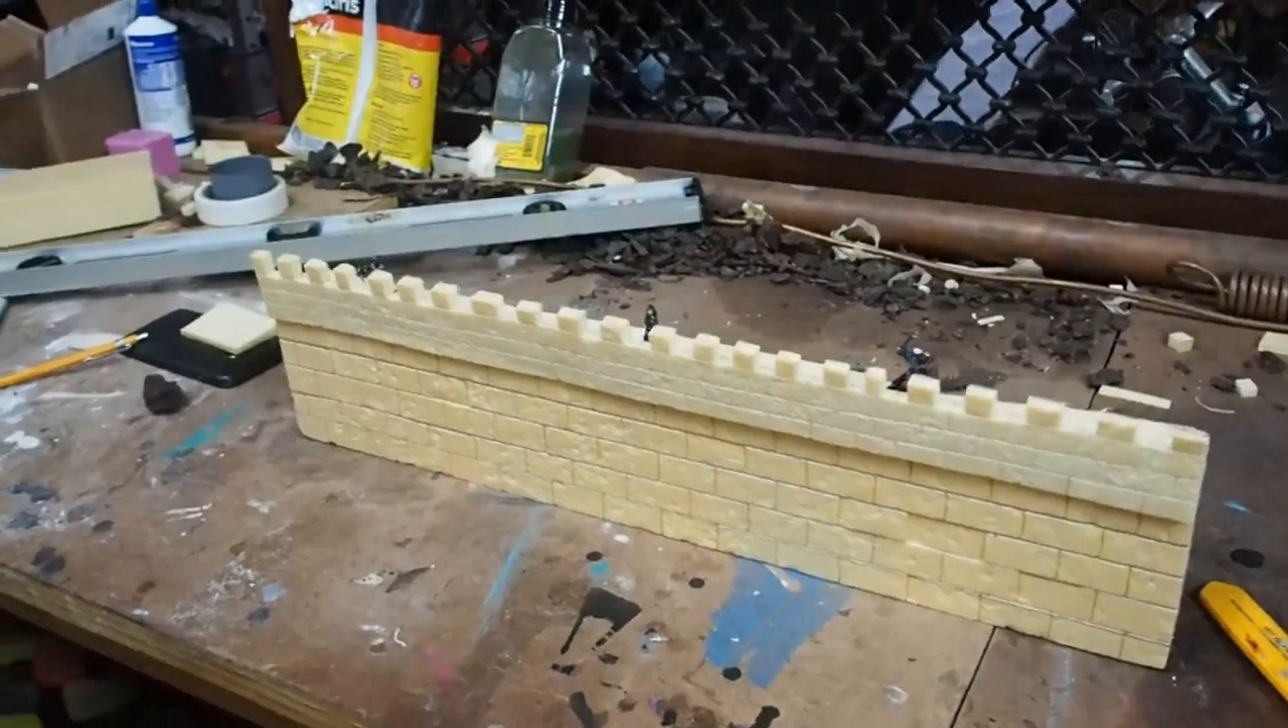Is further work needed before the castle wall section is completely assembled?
No.